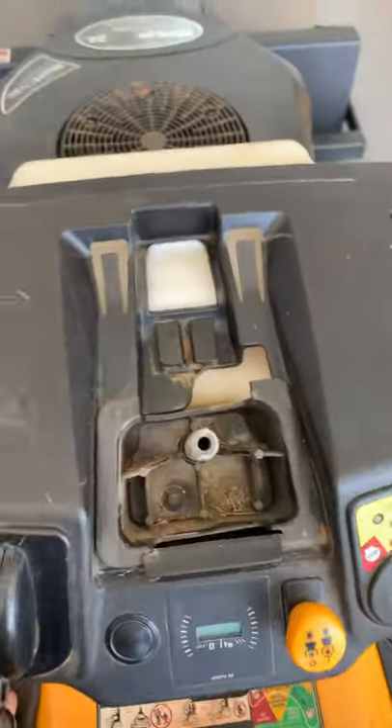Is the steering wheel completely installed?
No.